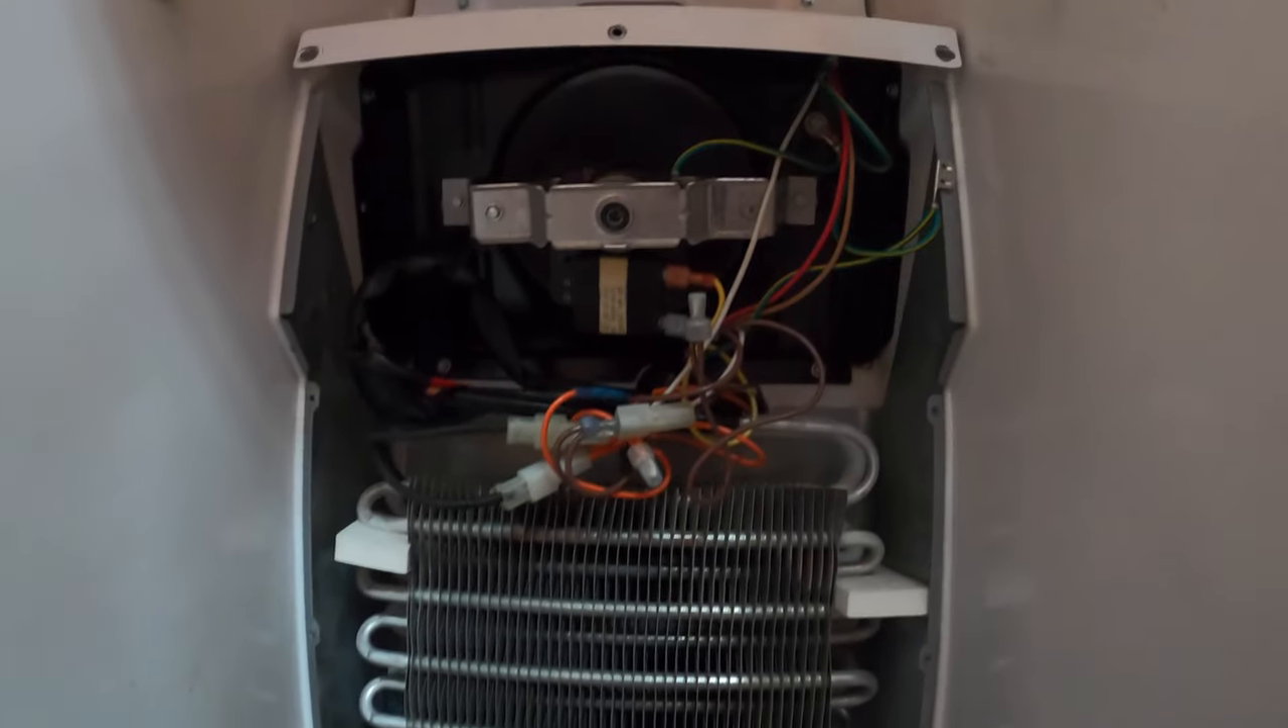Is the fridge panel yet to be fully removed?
No.